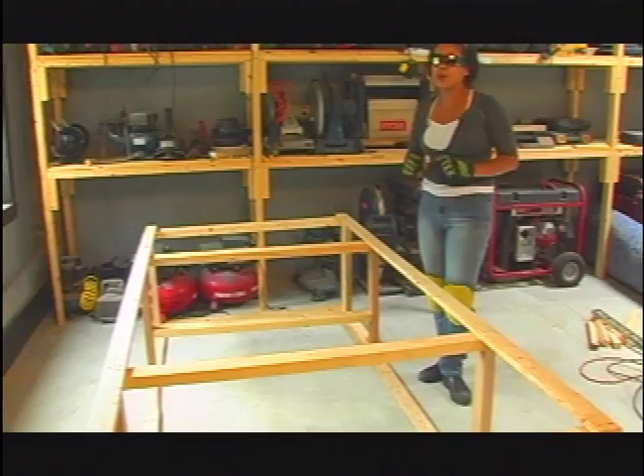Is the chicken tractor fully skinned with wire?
No.